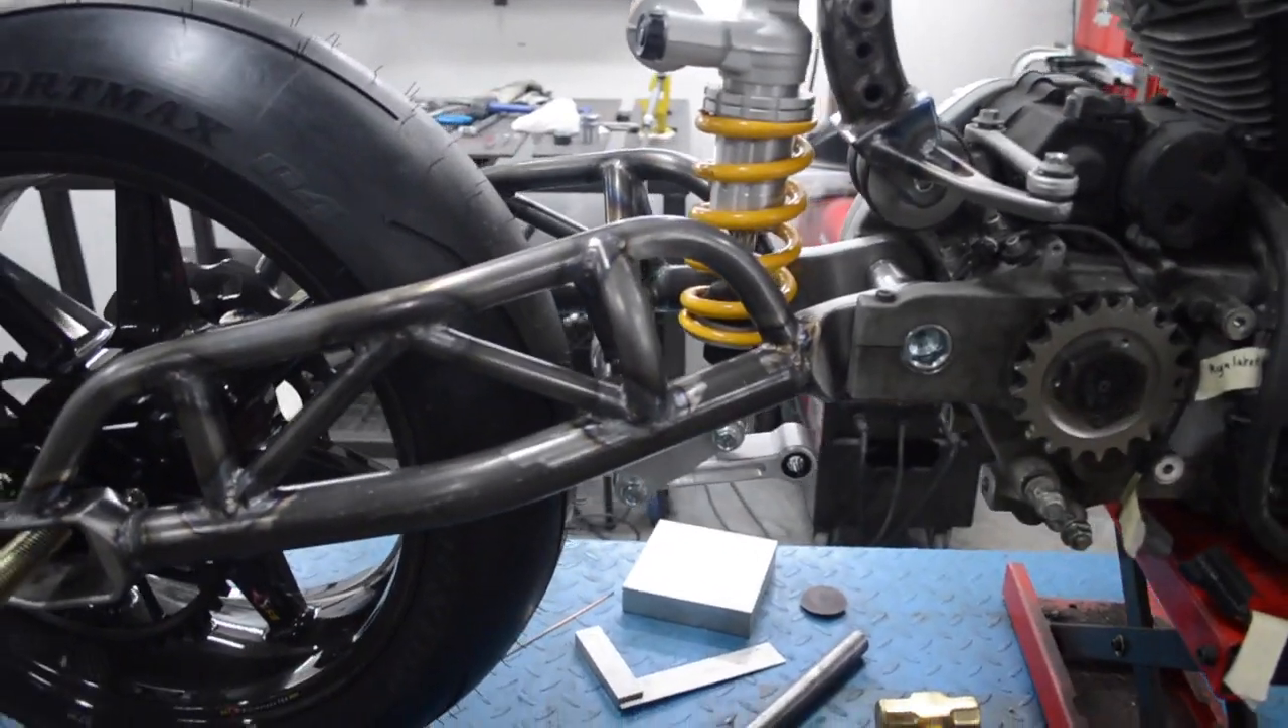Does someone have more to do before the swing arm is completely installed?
No.